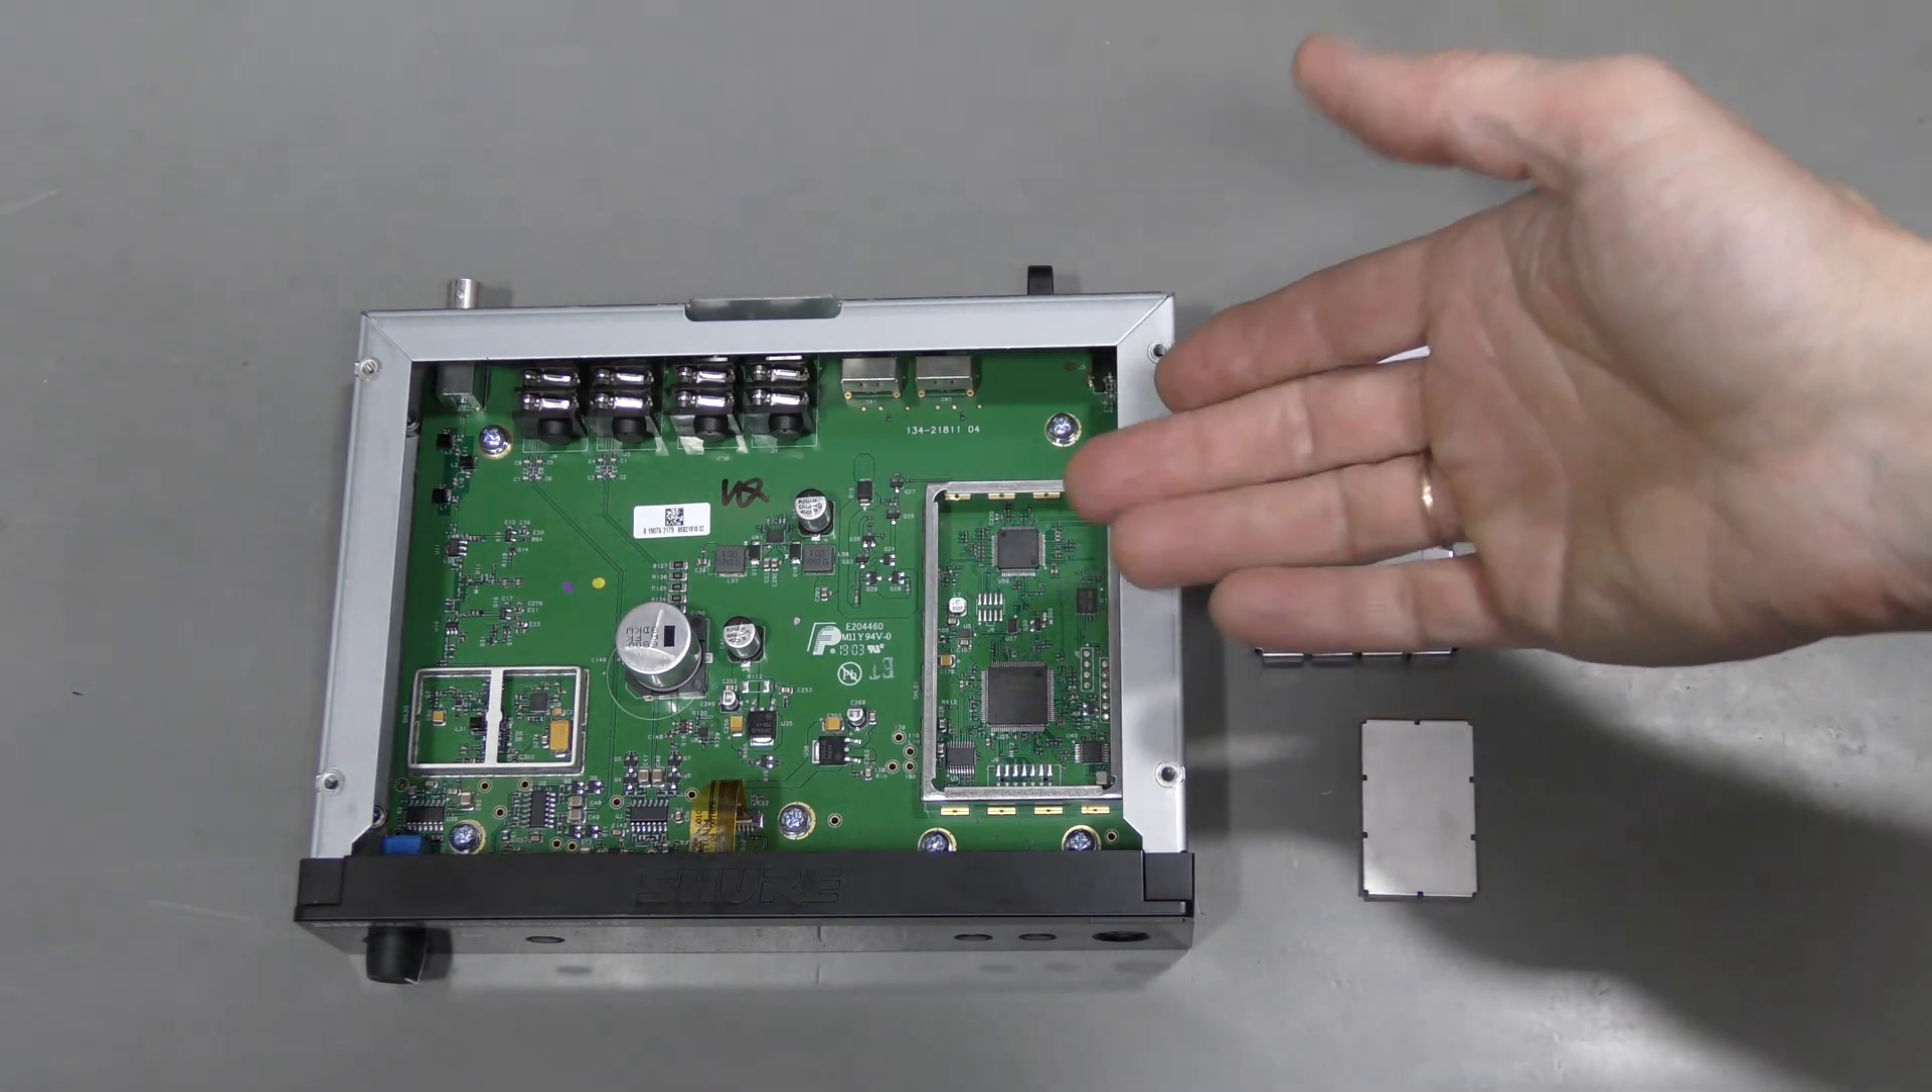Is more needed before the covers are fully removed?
No.